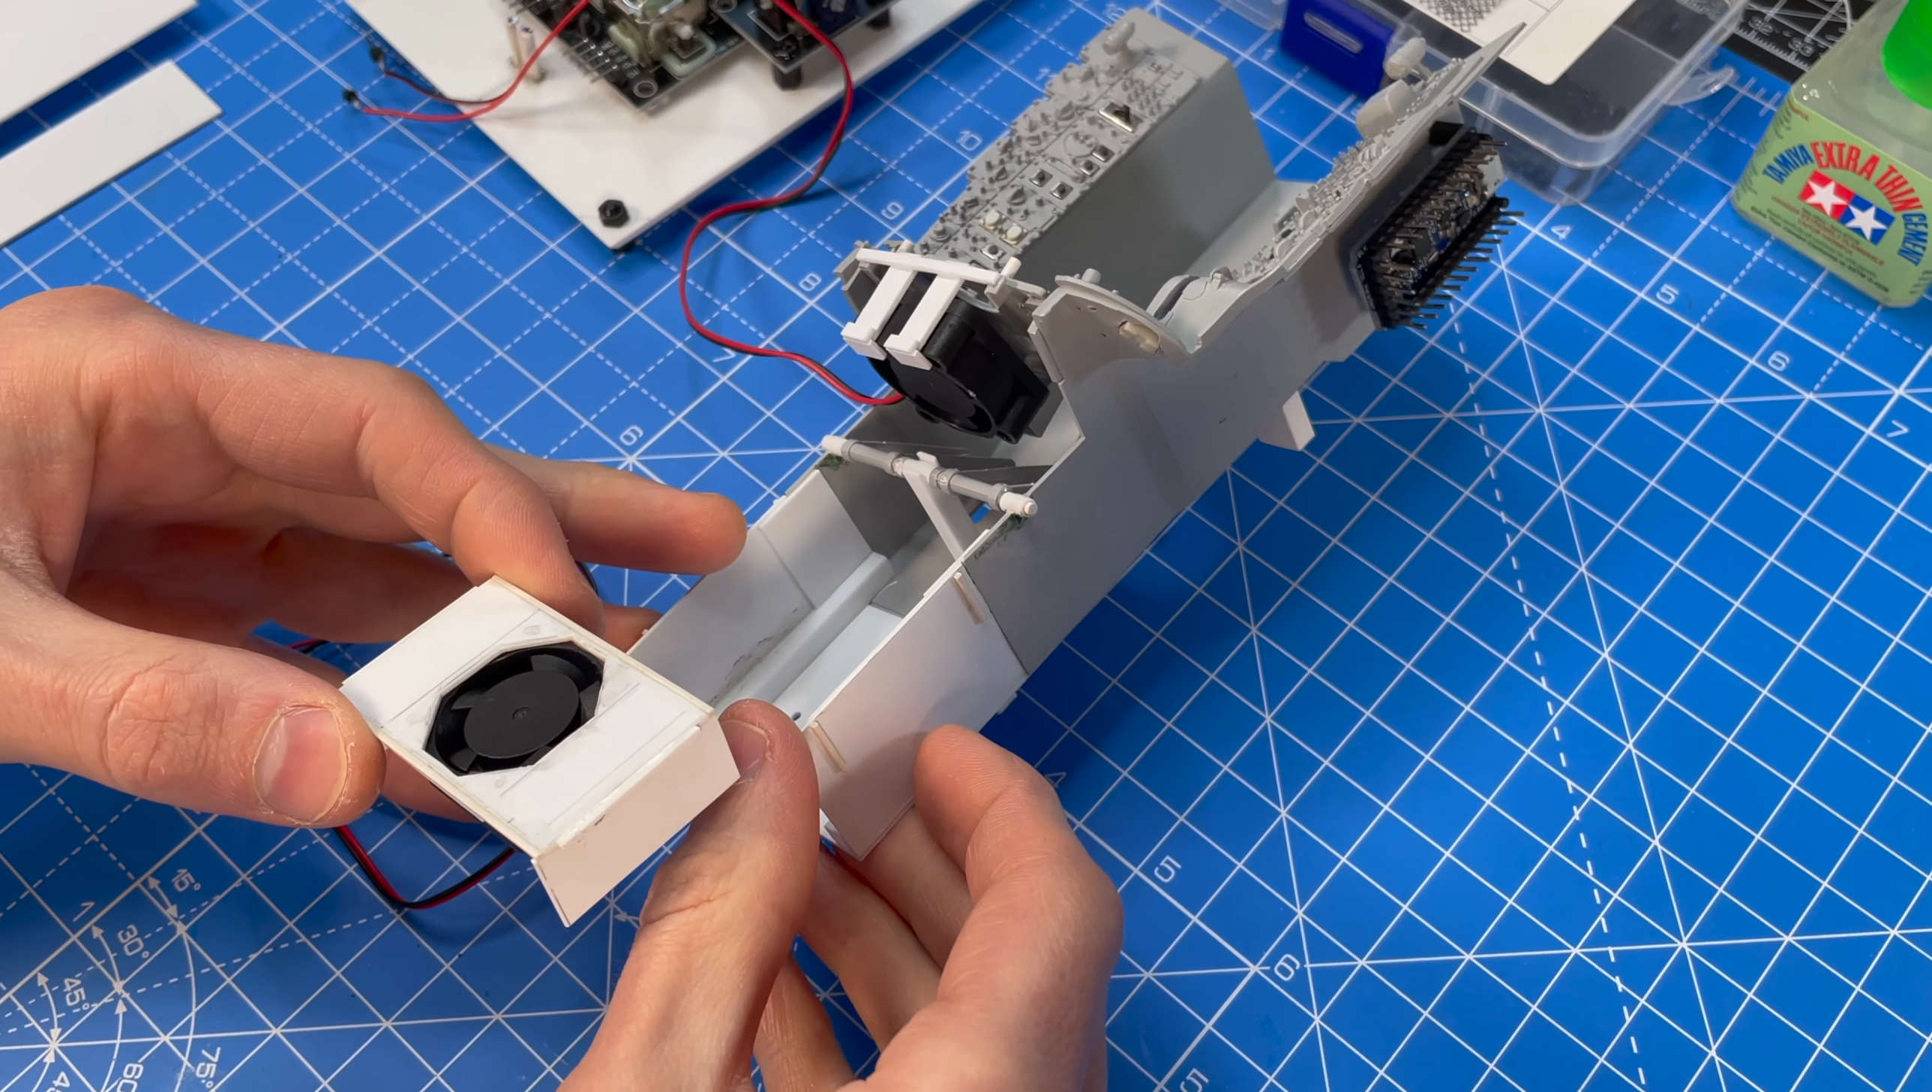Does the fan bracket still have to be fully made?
No.